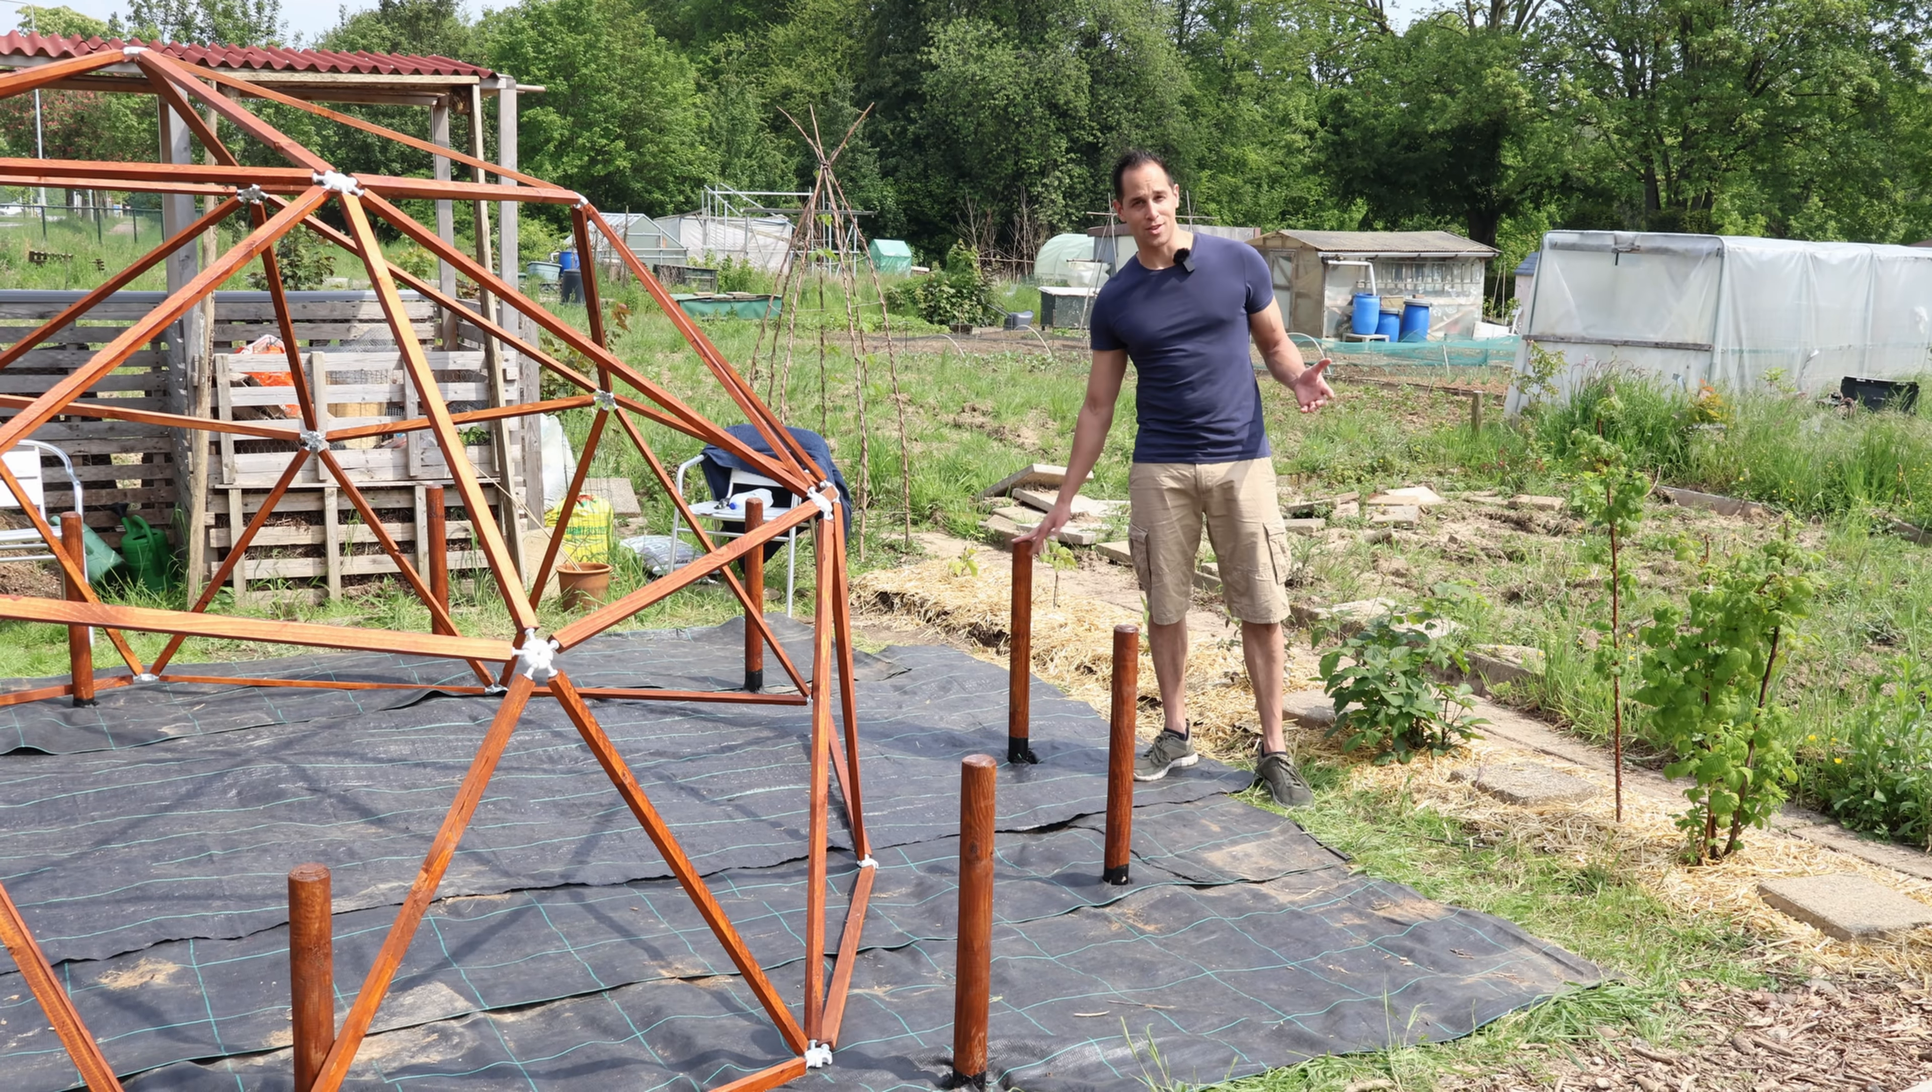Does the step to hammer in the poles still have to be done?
No.